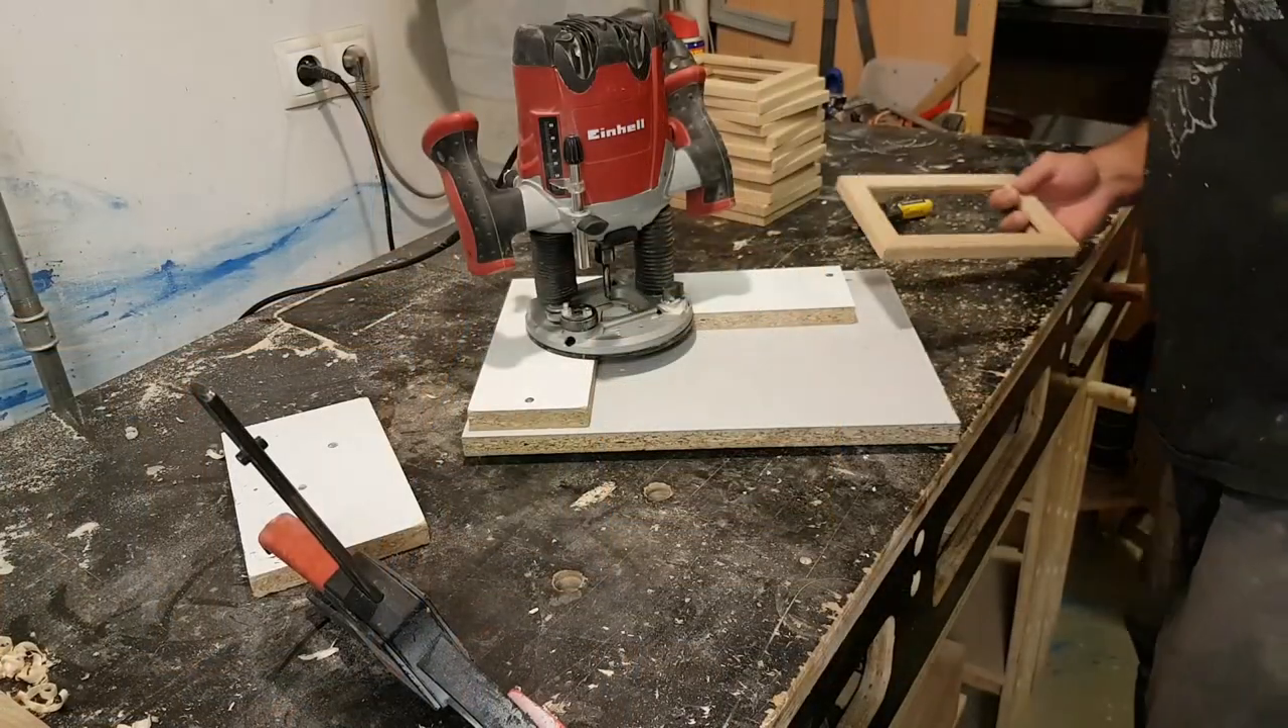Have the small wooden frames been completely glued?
Yes.